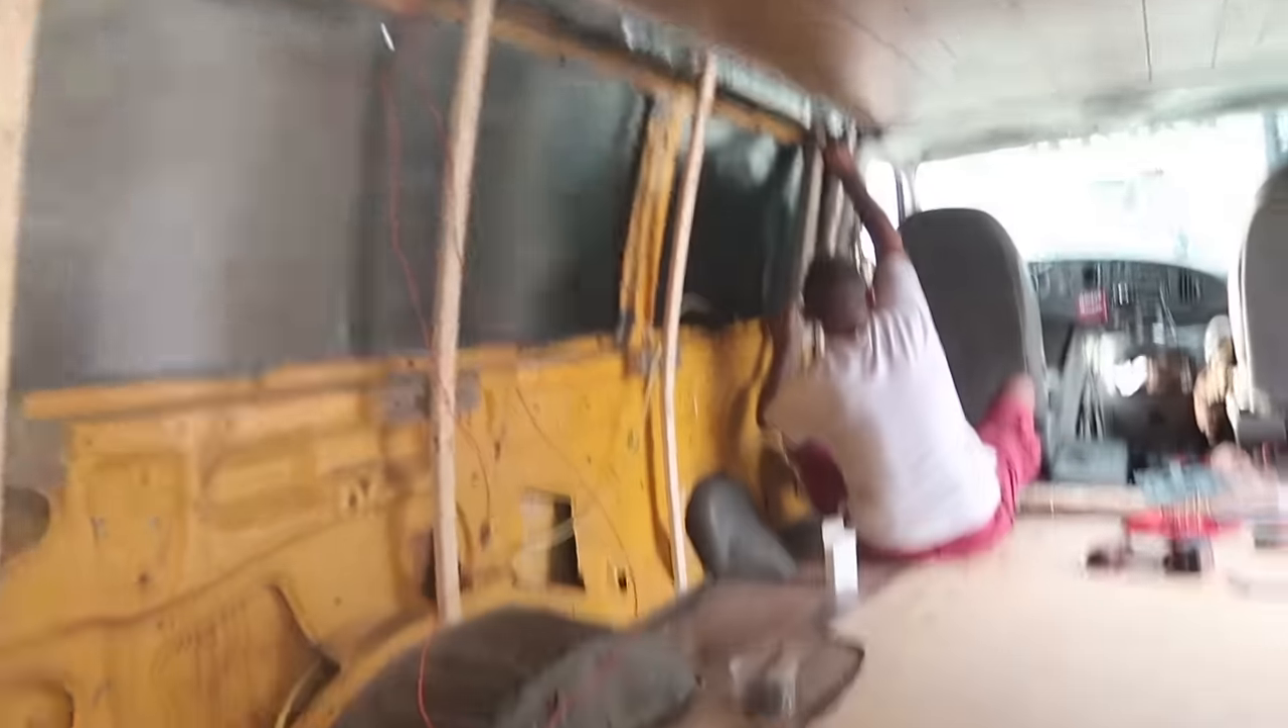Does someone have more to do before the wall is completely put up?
Yes.